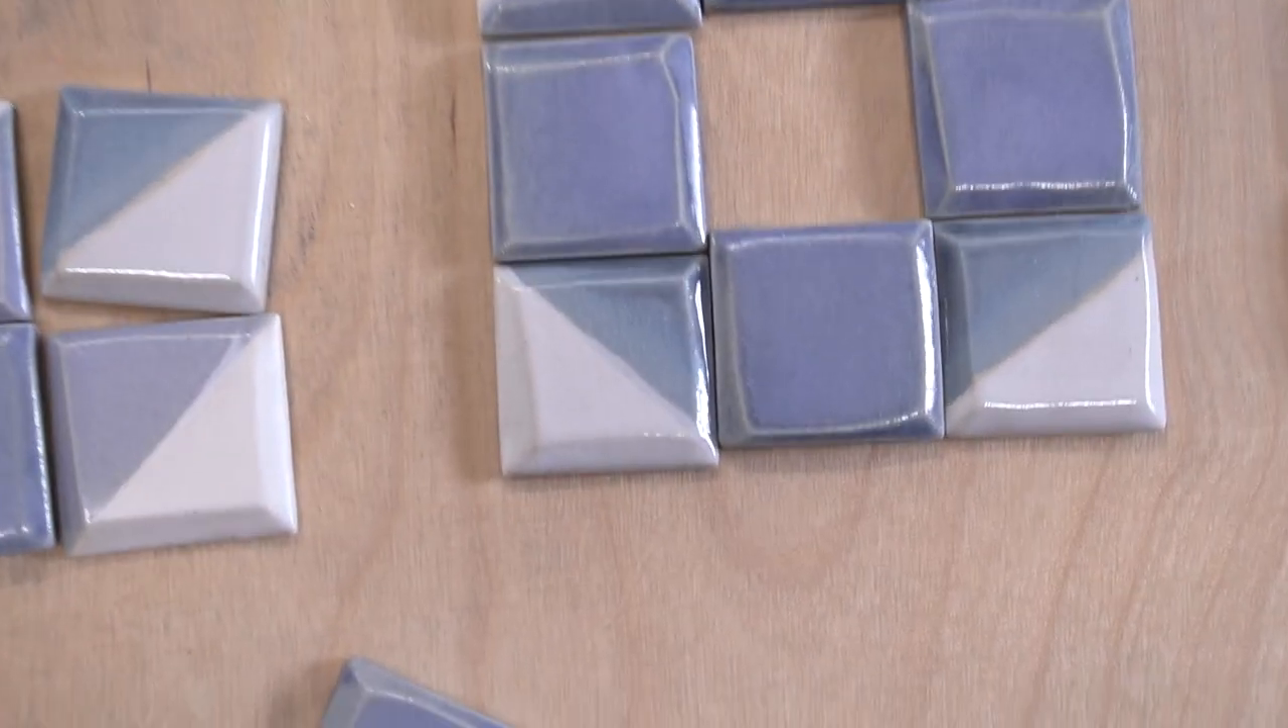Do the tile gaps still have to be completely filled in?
Yes.